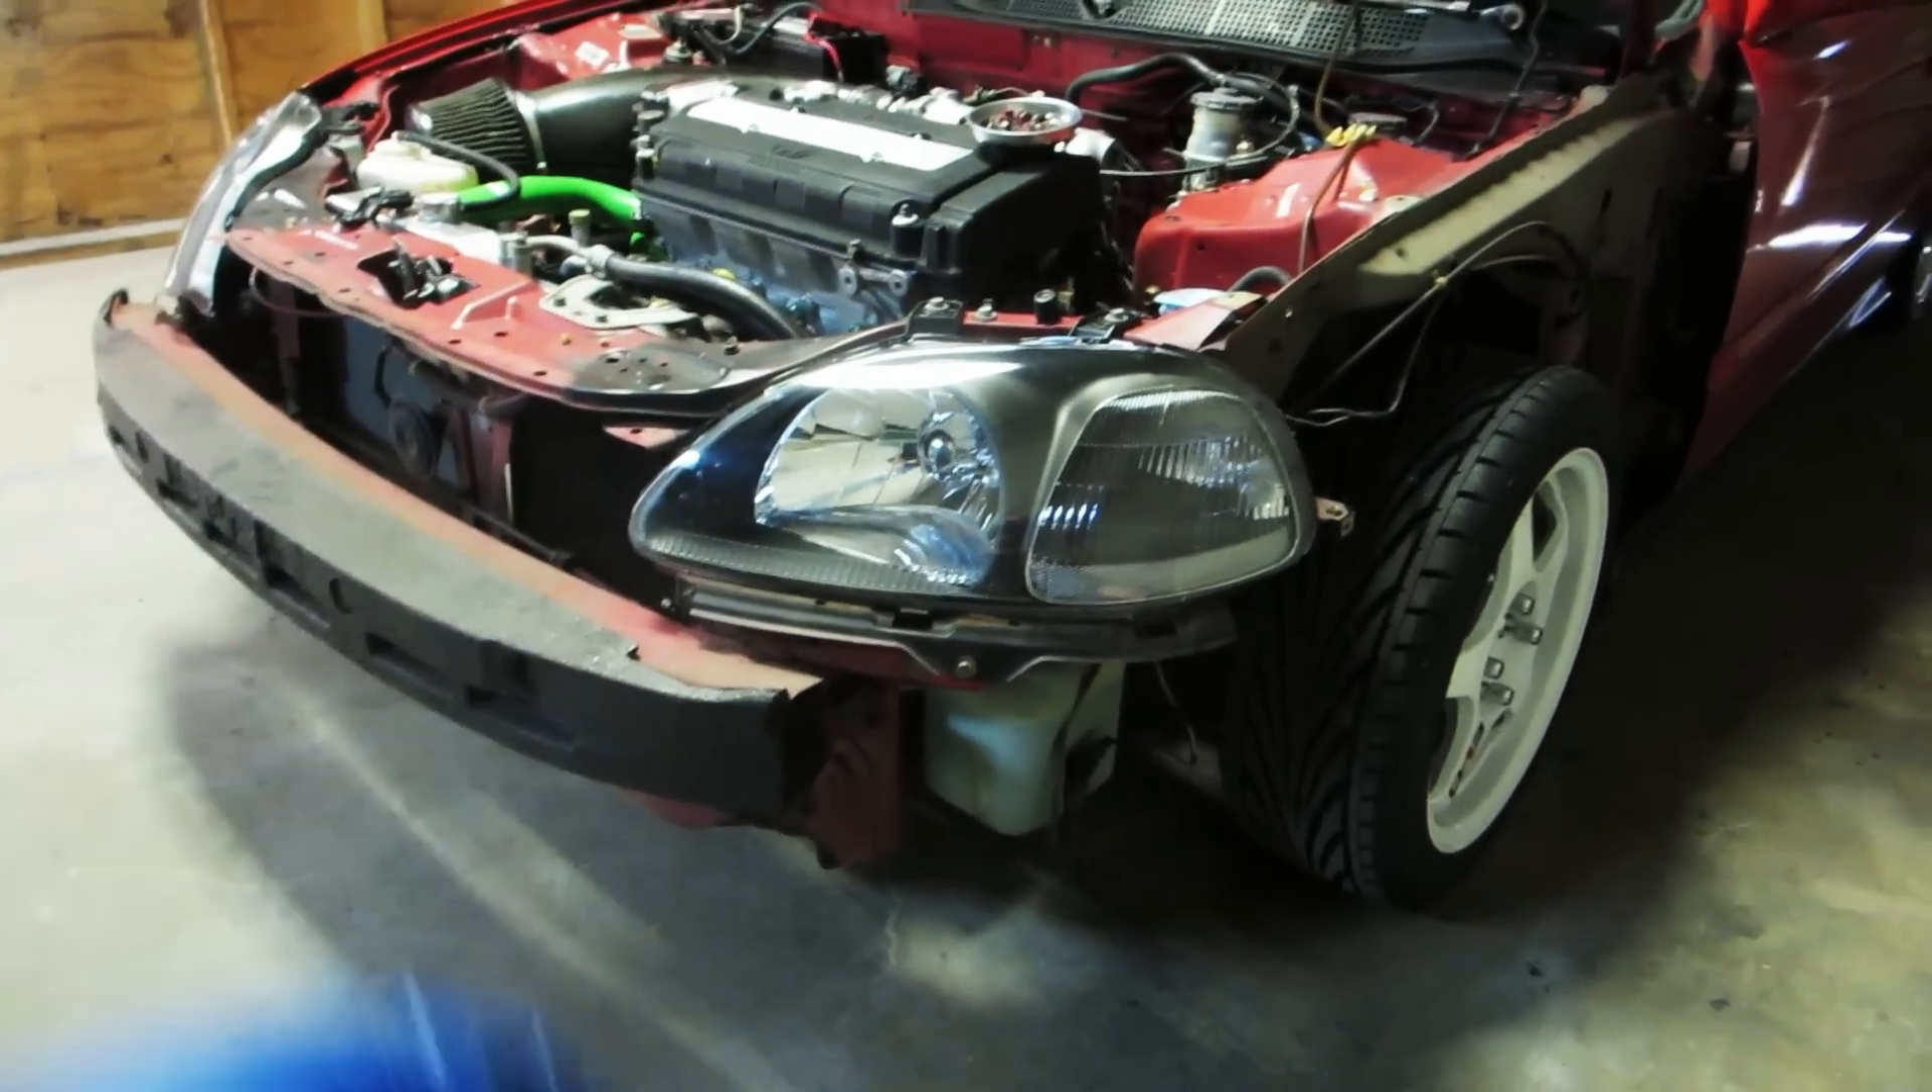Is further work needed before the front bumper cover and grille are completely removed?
No.